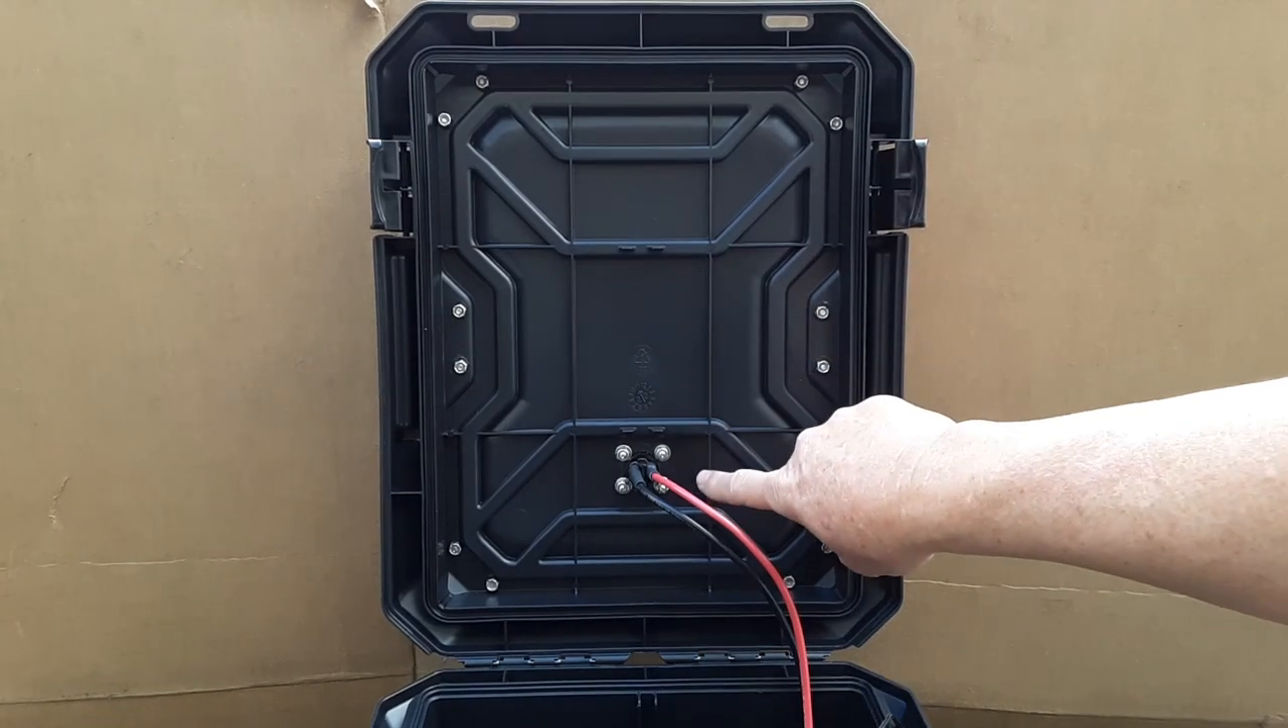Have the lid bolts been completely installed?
Yes.